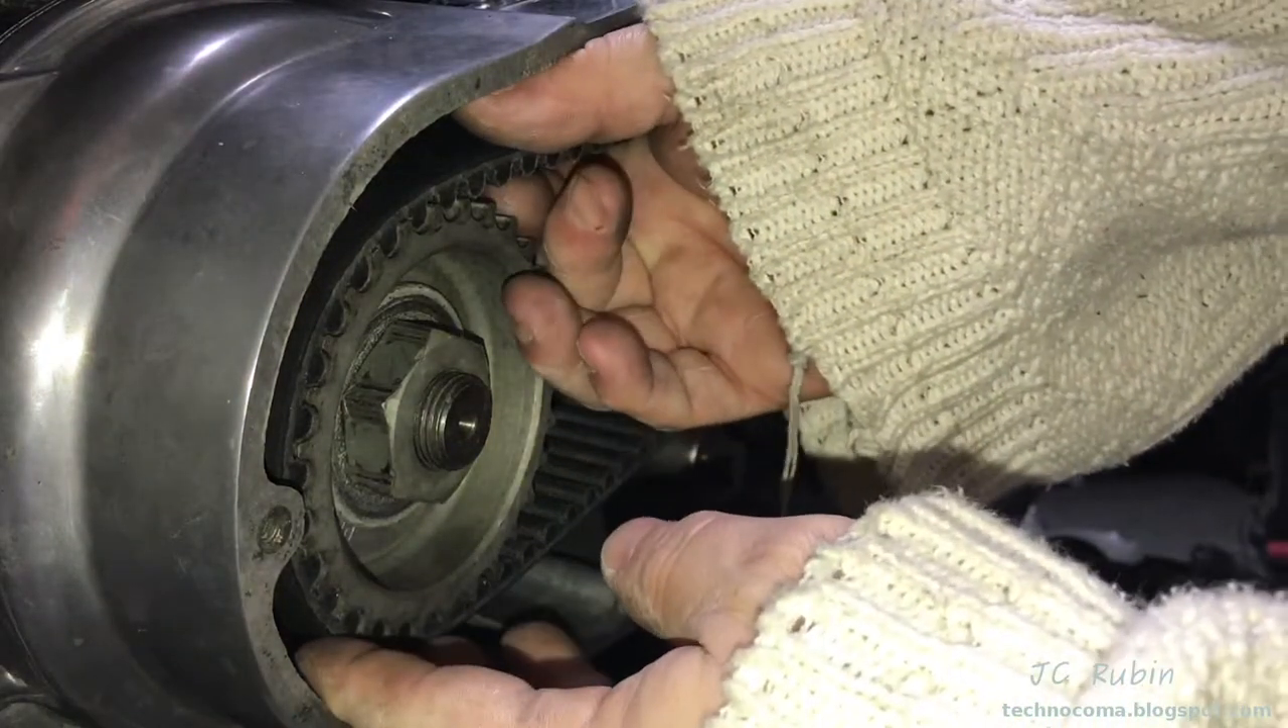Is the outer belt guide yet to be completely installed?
Yes.